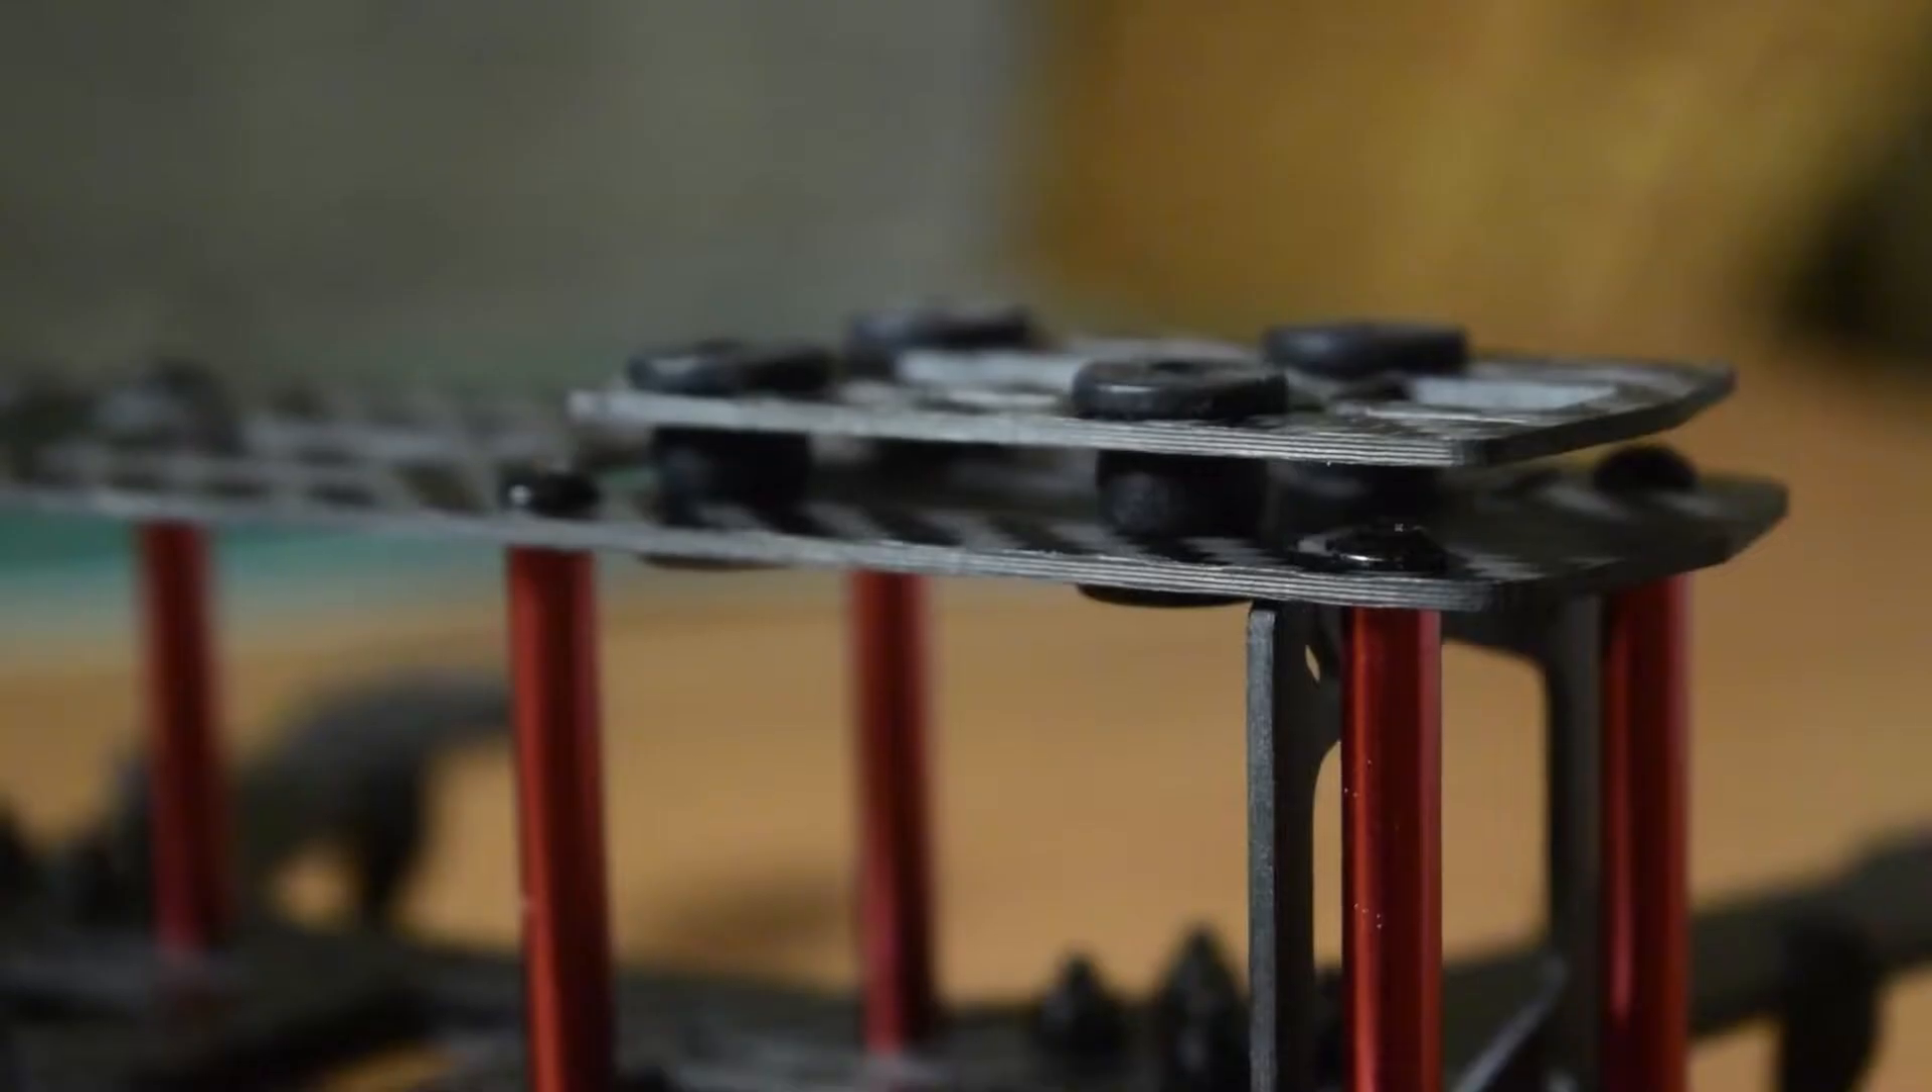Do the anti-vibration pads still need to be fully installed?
No.